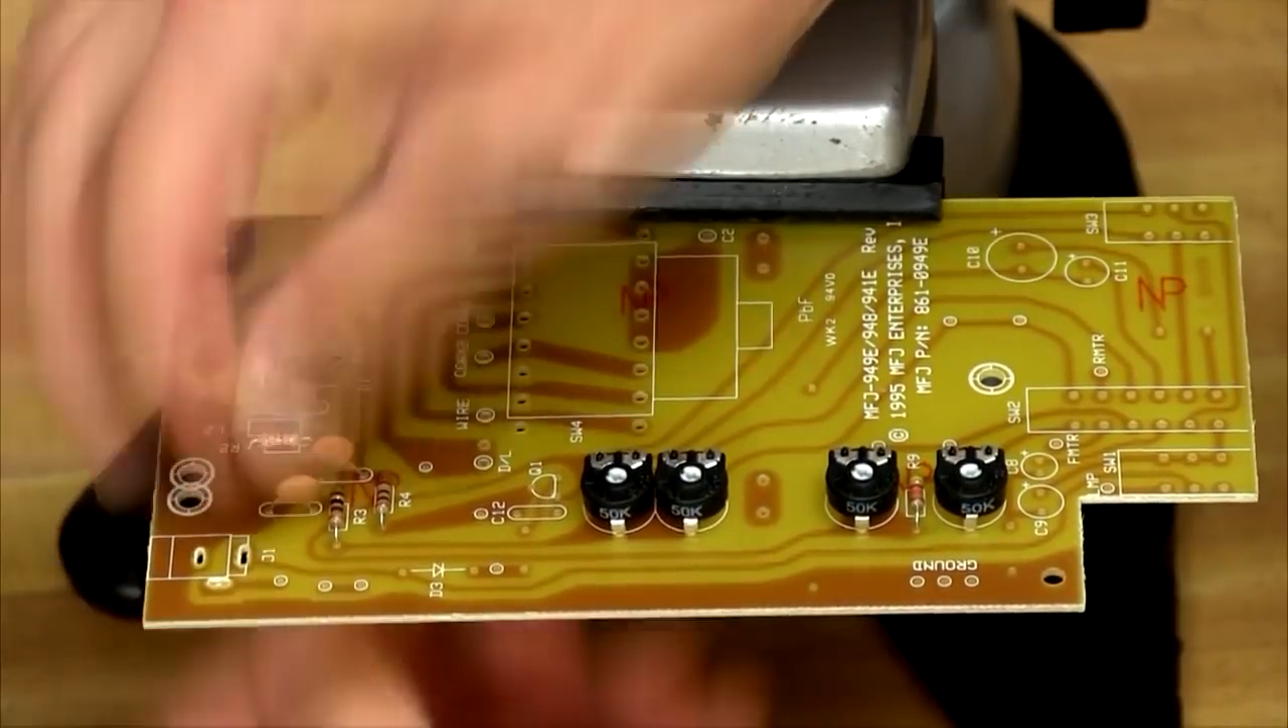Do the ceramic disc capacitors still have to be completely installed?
Yes.